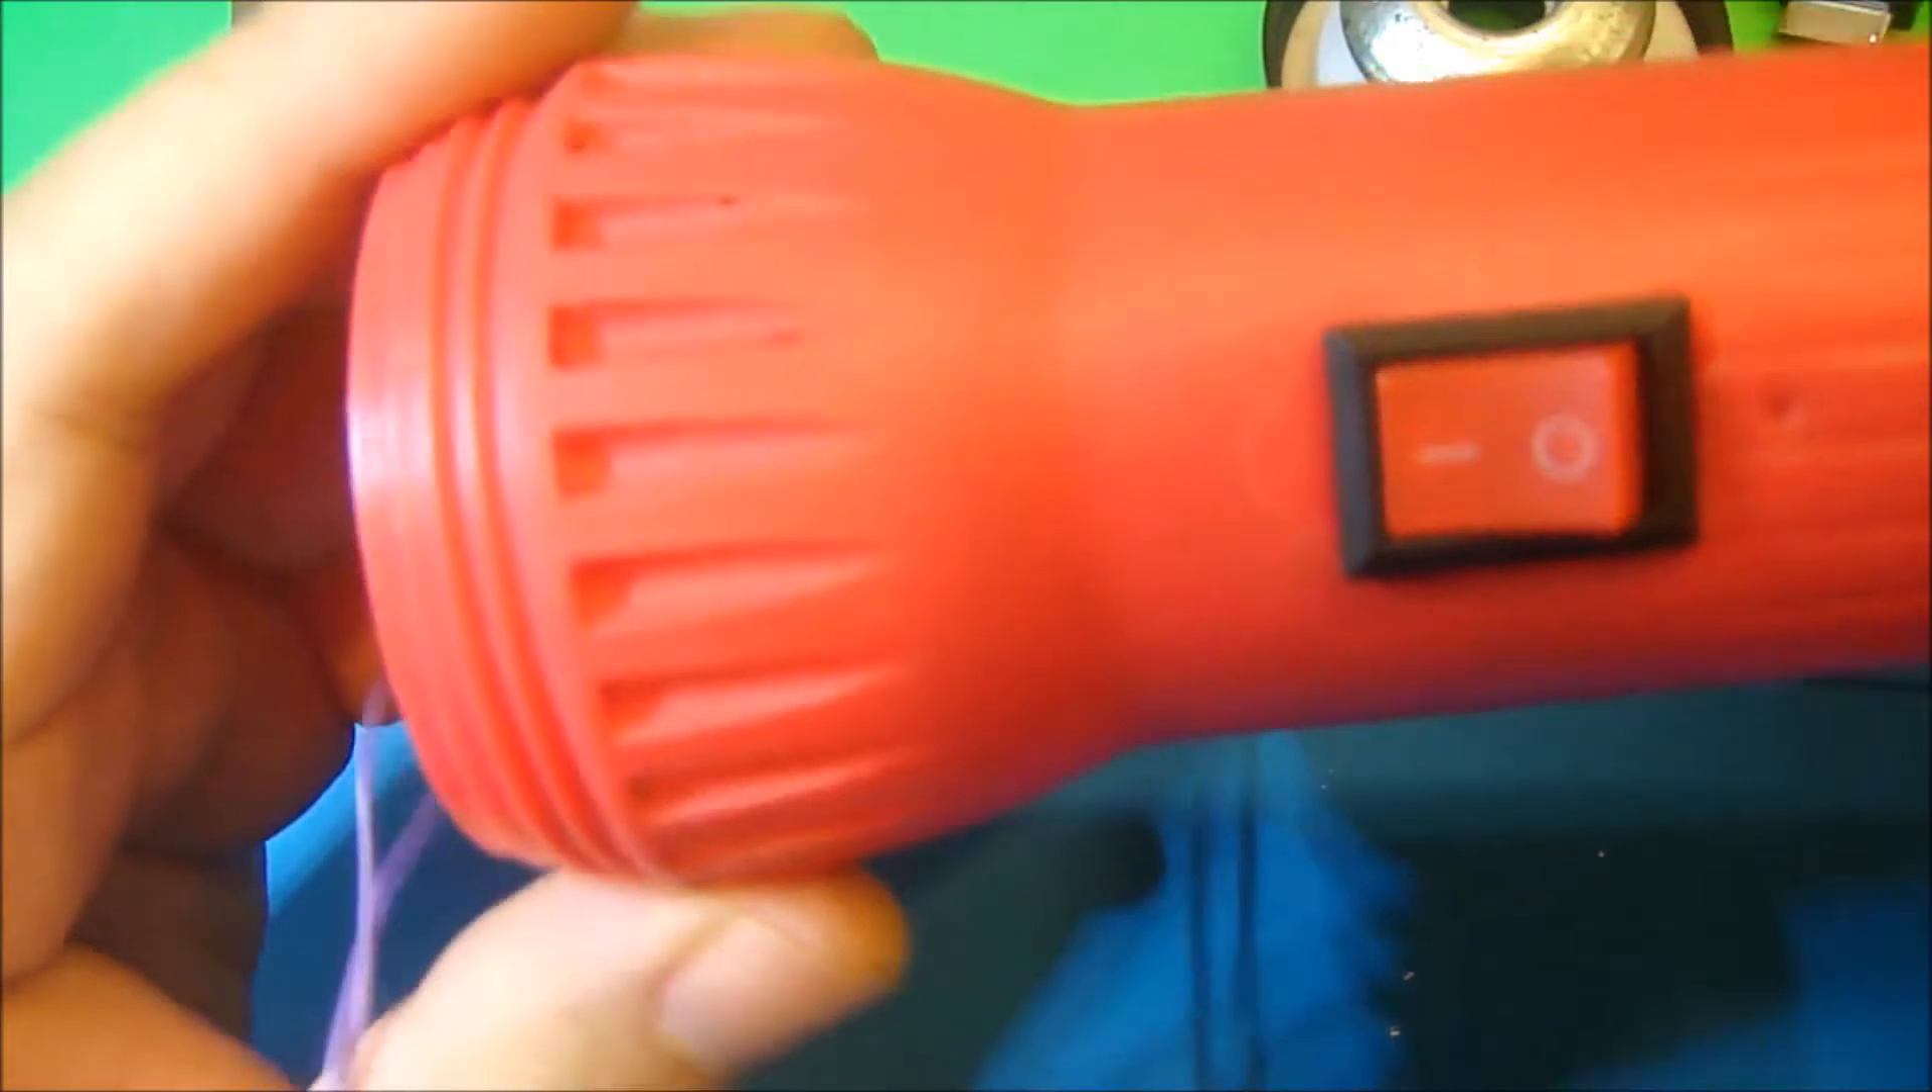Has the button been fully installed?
Yes.